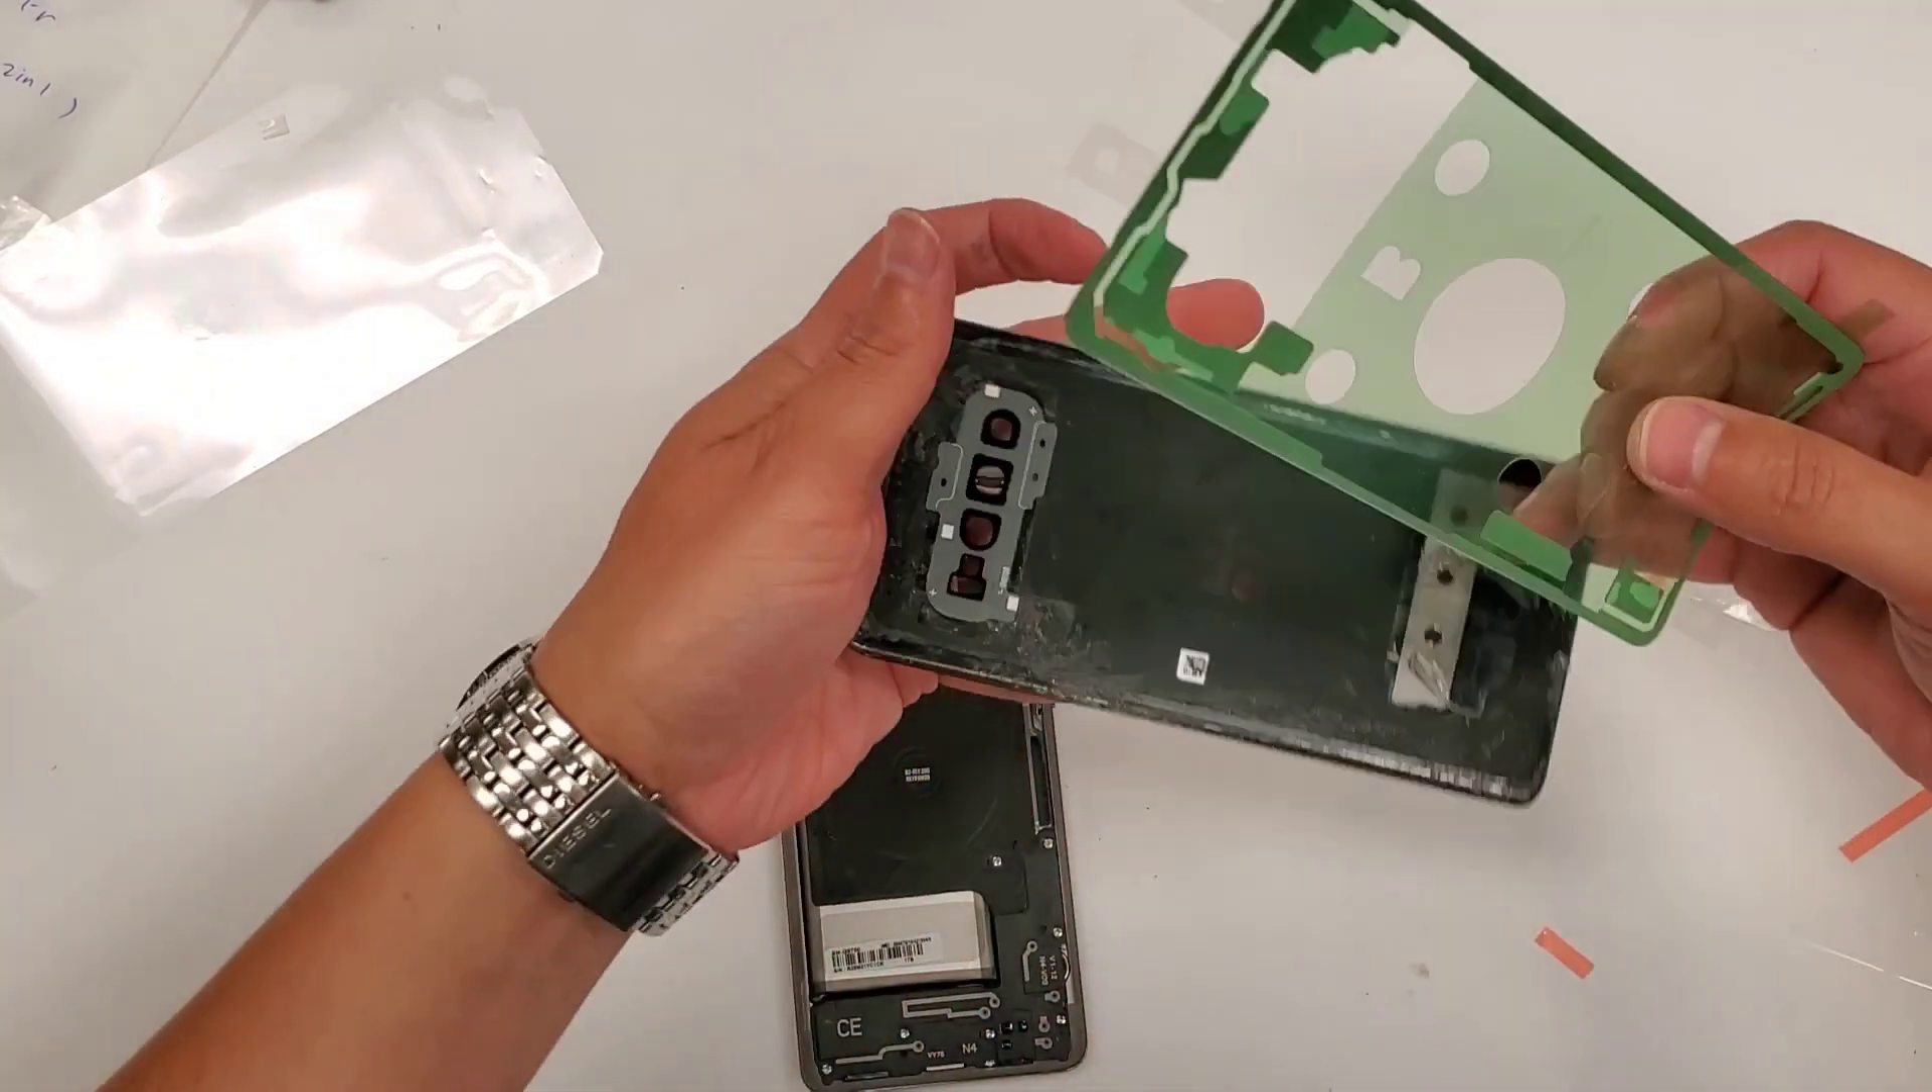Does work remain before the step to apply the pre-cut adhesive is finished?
Yes.